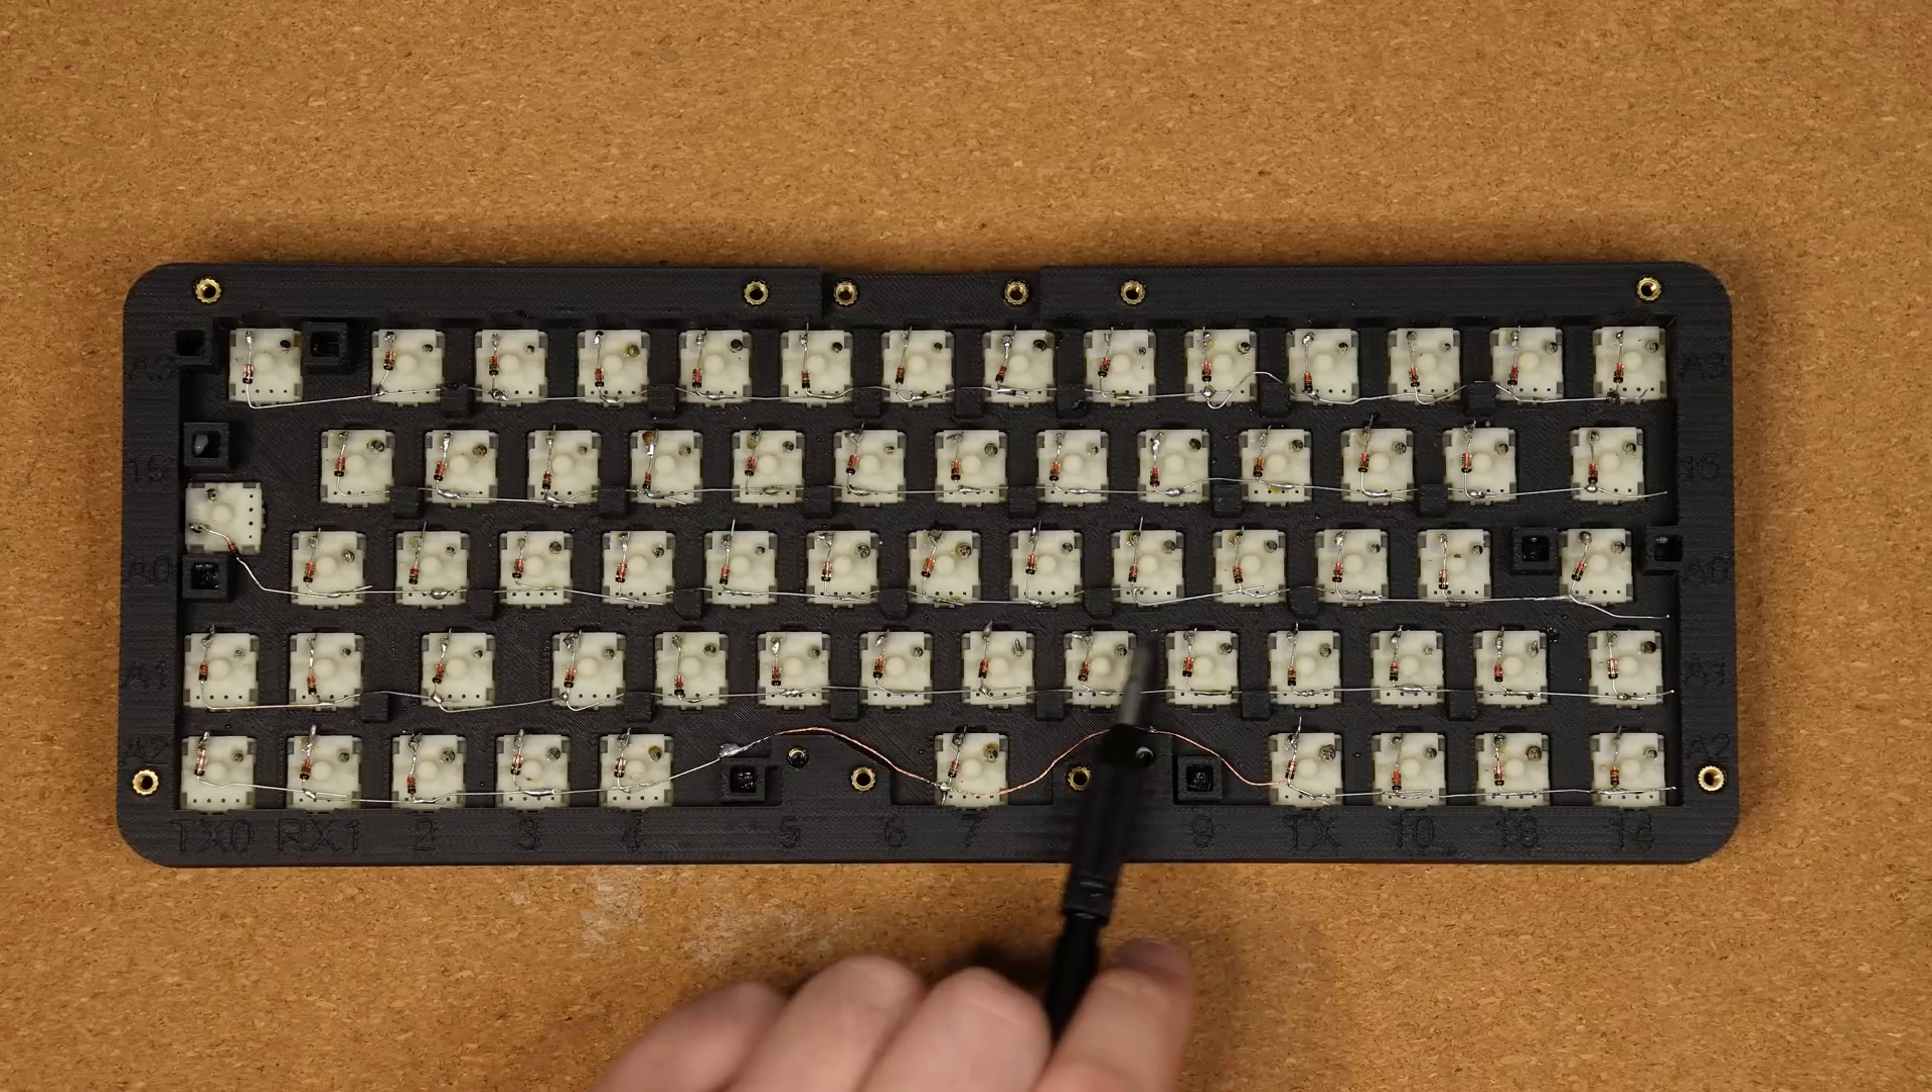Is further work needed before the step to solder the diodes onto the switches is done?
No.